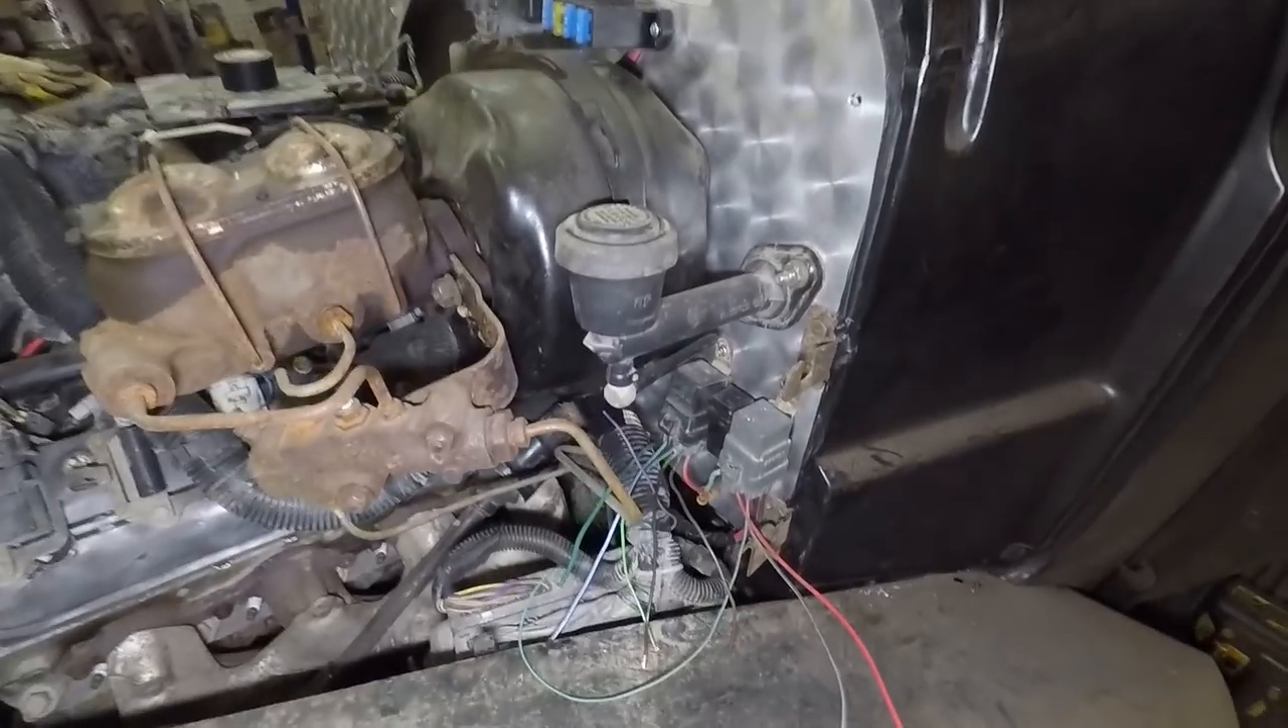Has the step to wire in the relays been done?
No.